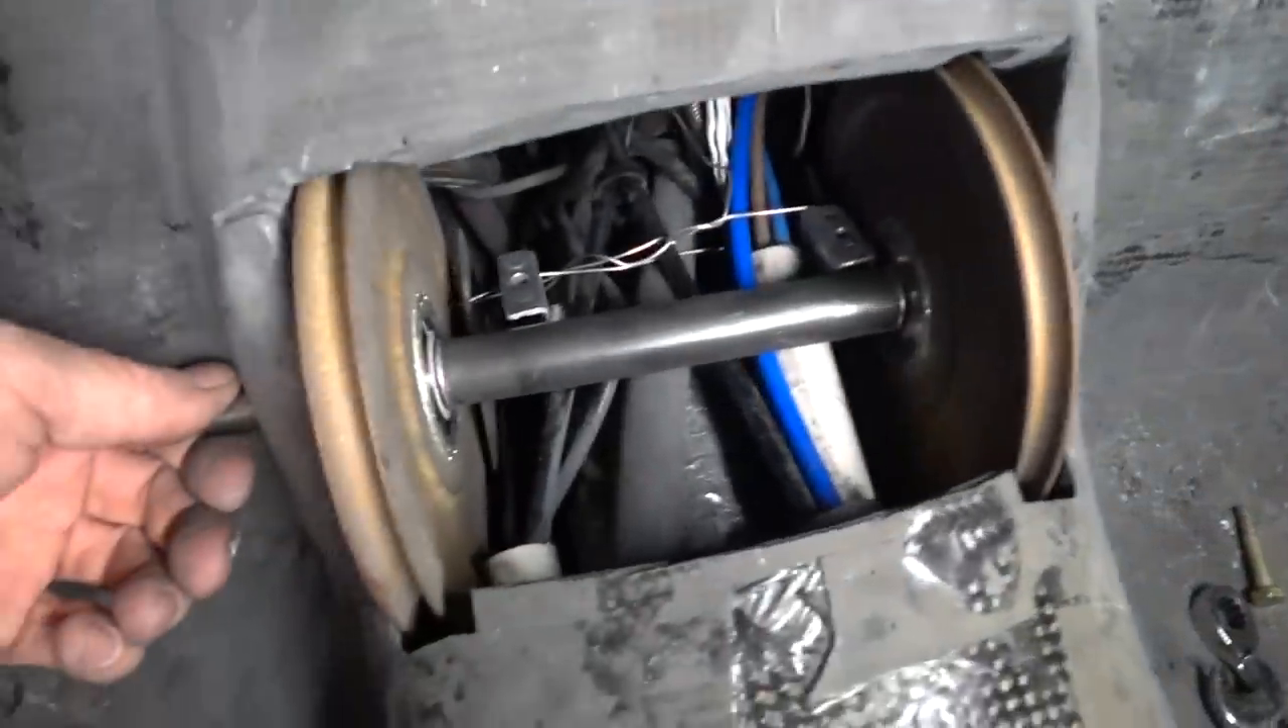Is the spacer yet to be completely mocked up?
No.